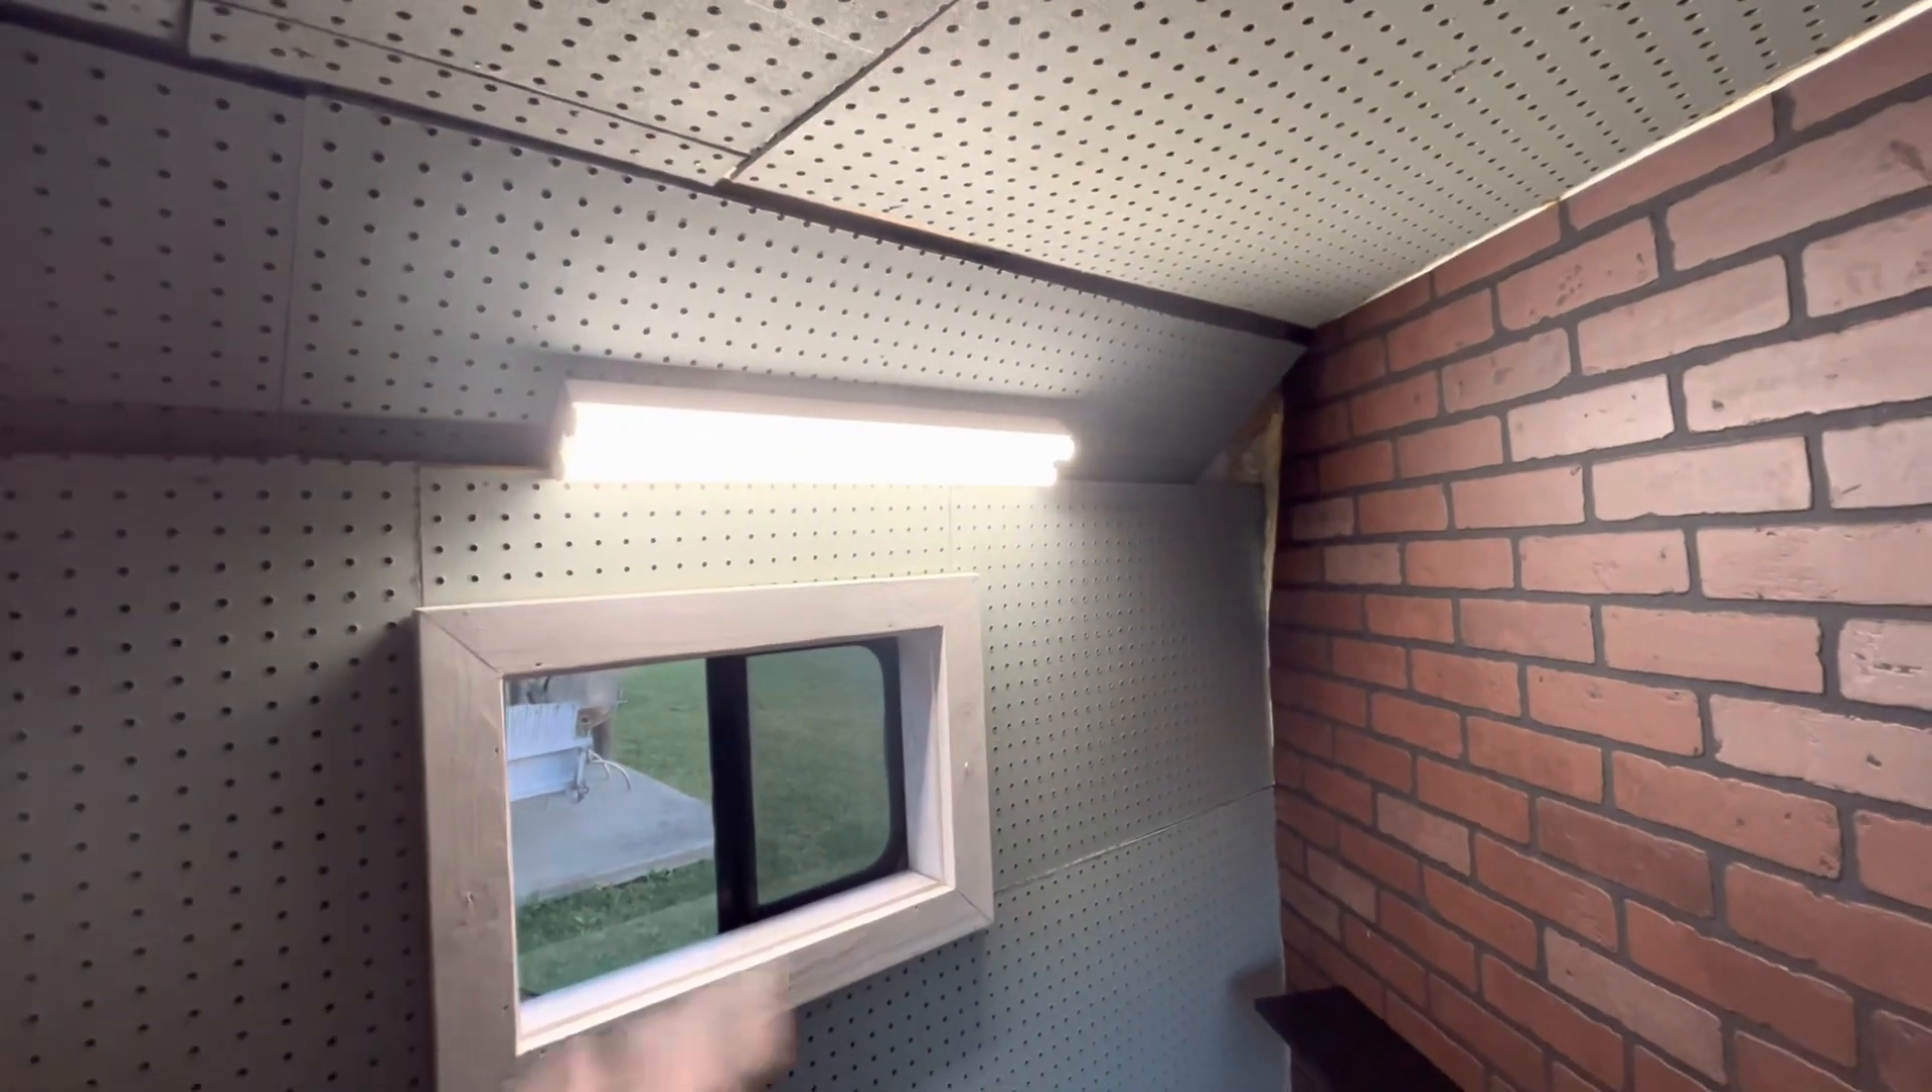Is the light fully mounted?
Yes.